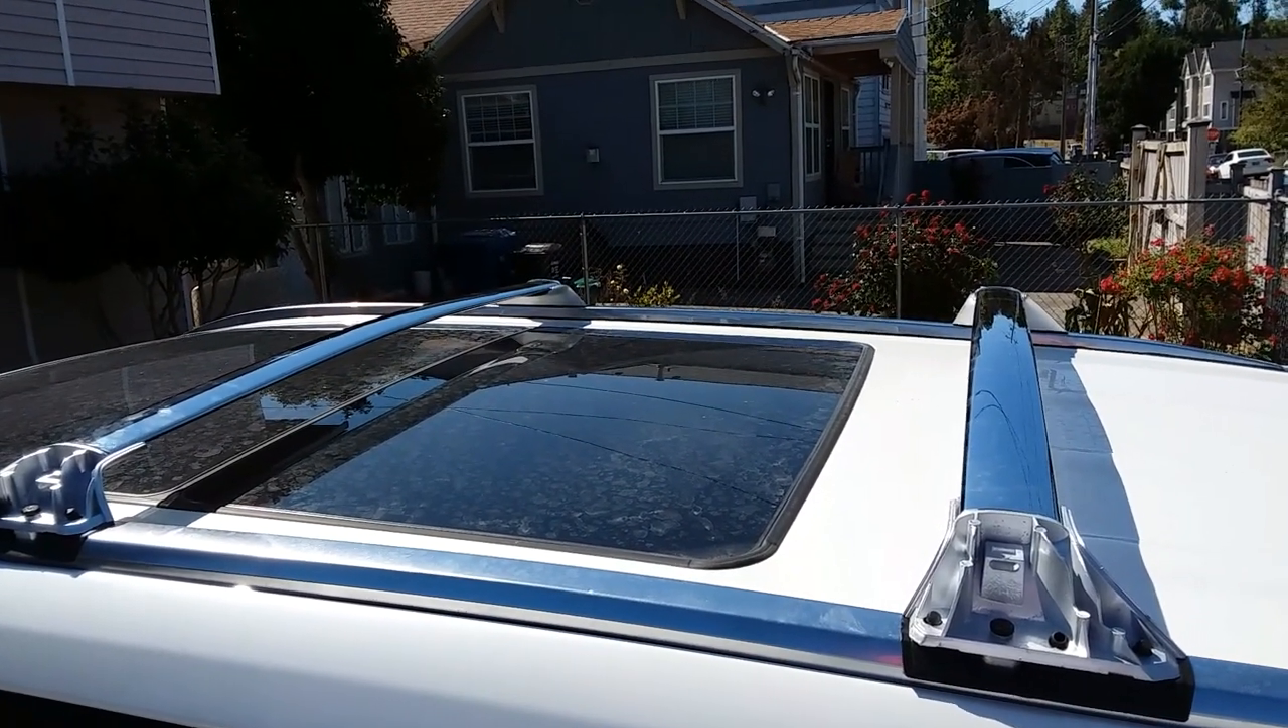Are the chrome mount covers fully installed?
No.